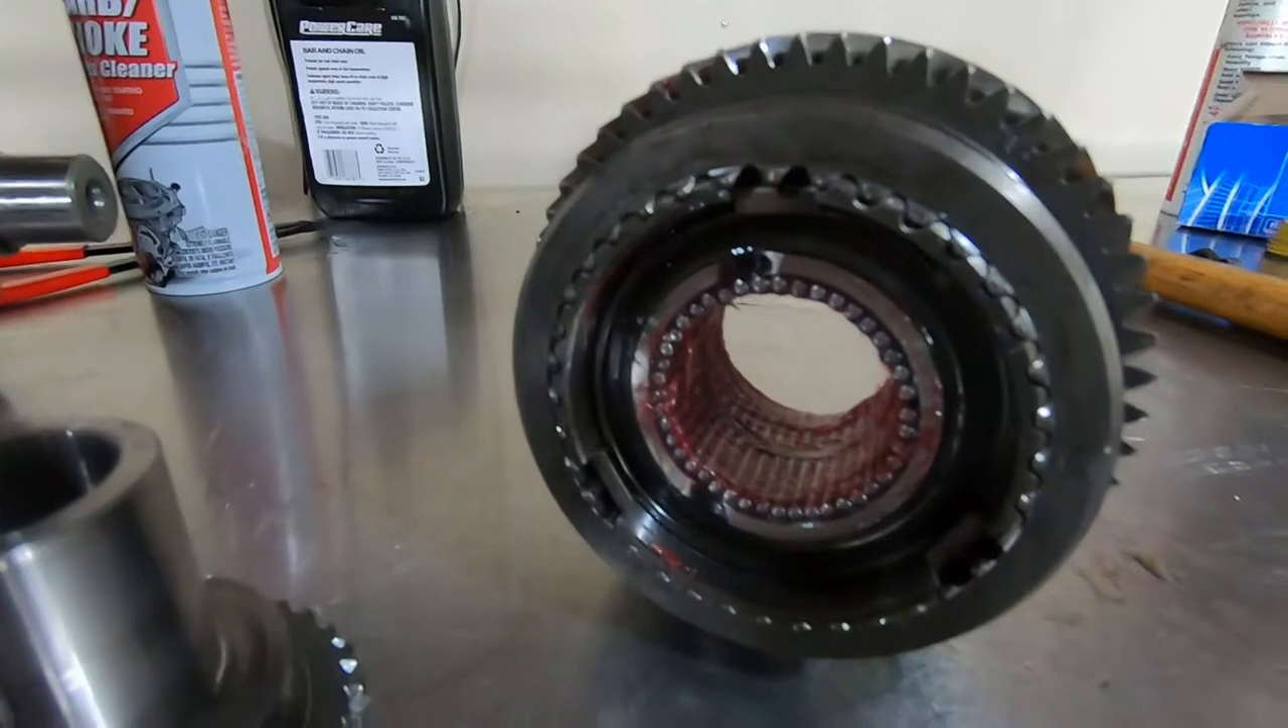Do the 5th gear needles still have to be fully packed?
No.